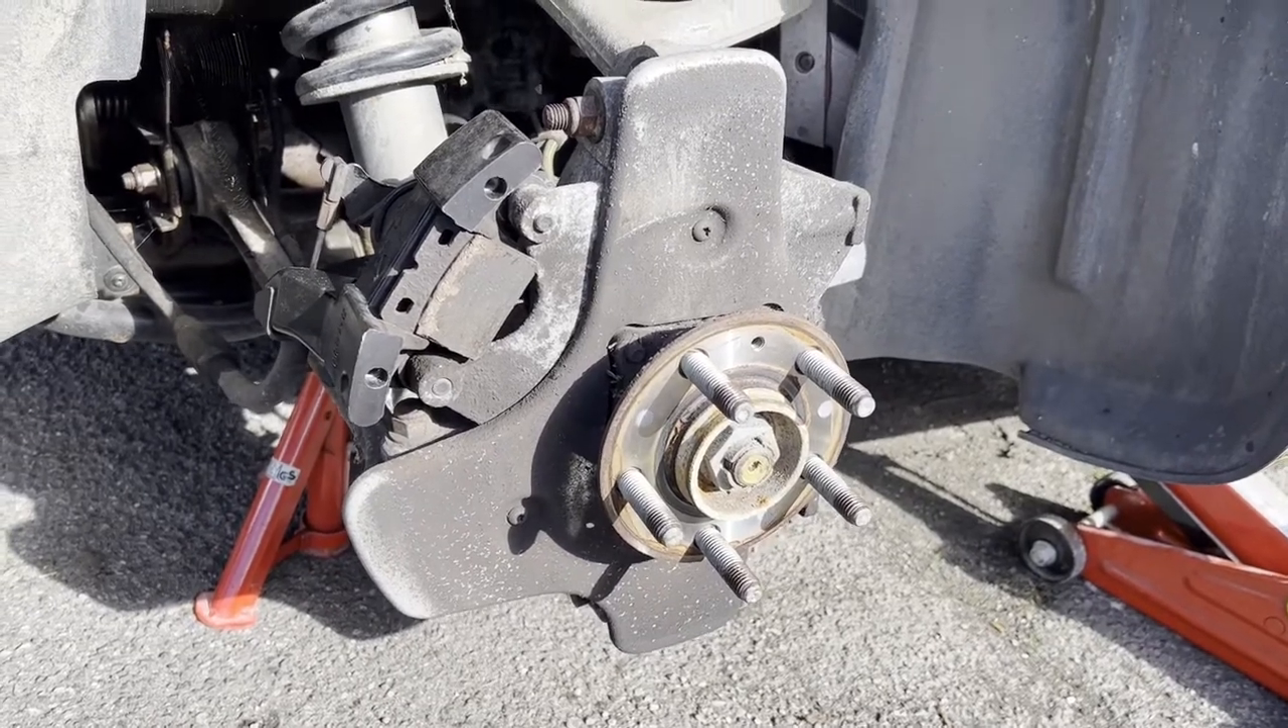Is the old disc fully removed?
Yes.